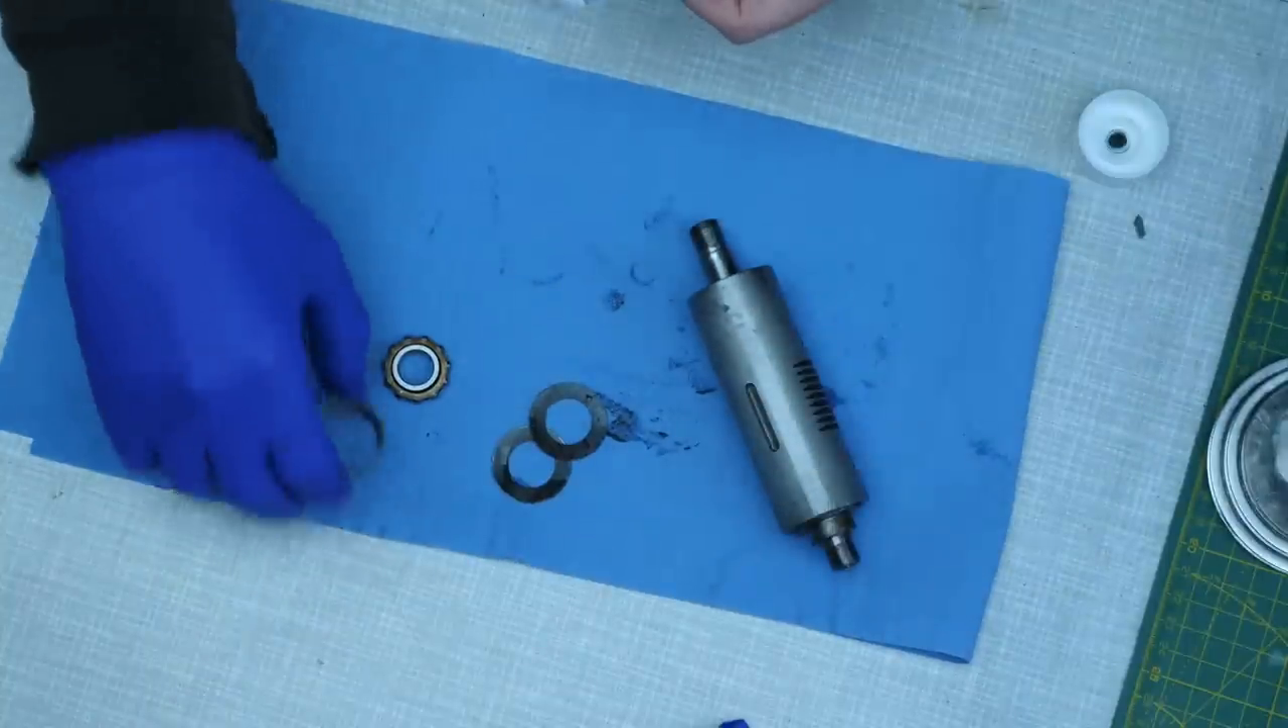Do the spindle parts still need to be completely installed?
Yes.